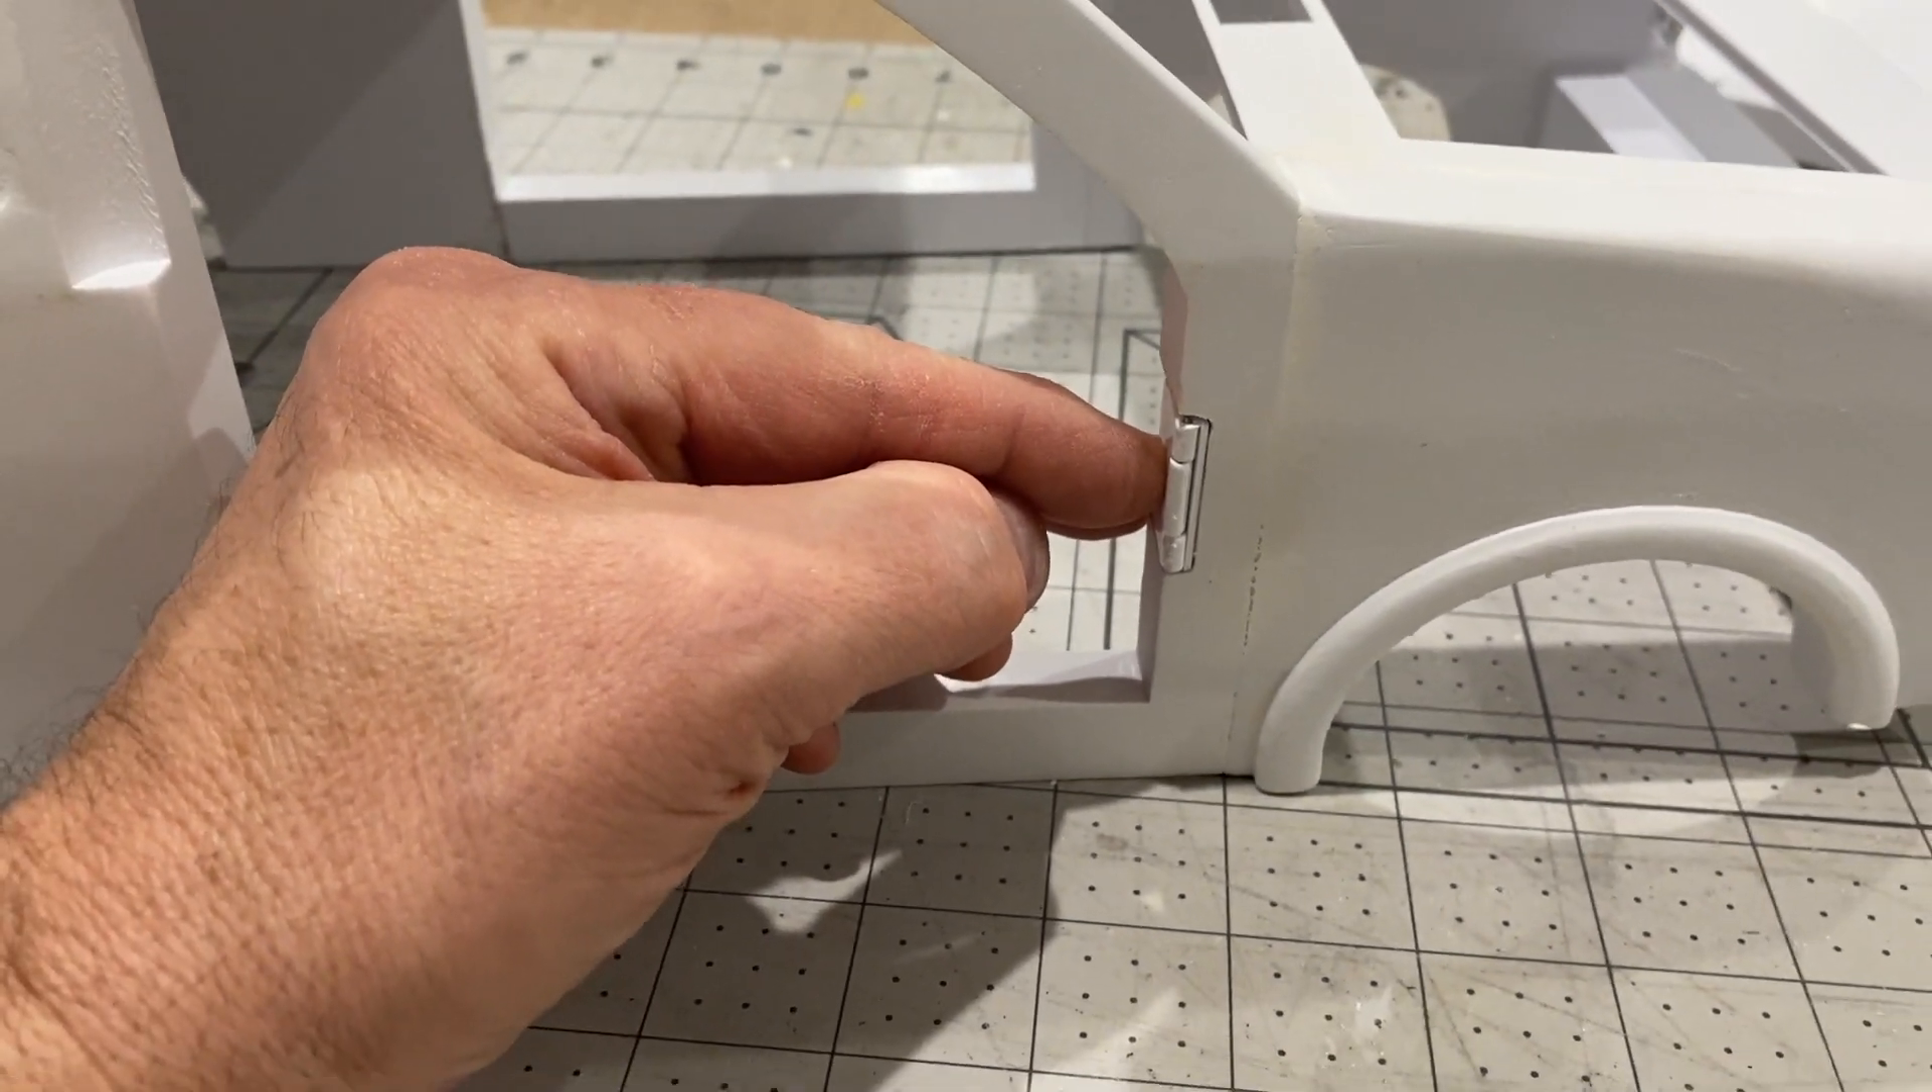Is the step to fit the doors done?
No.